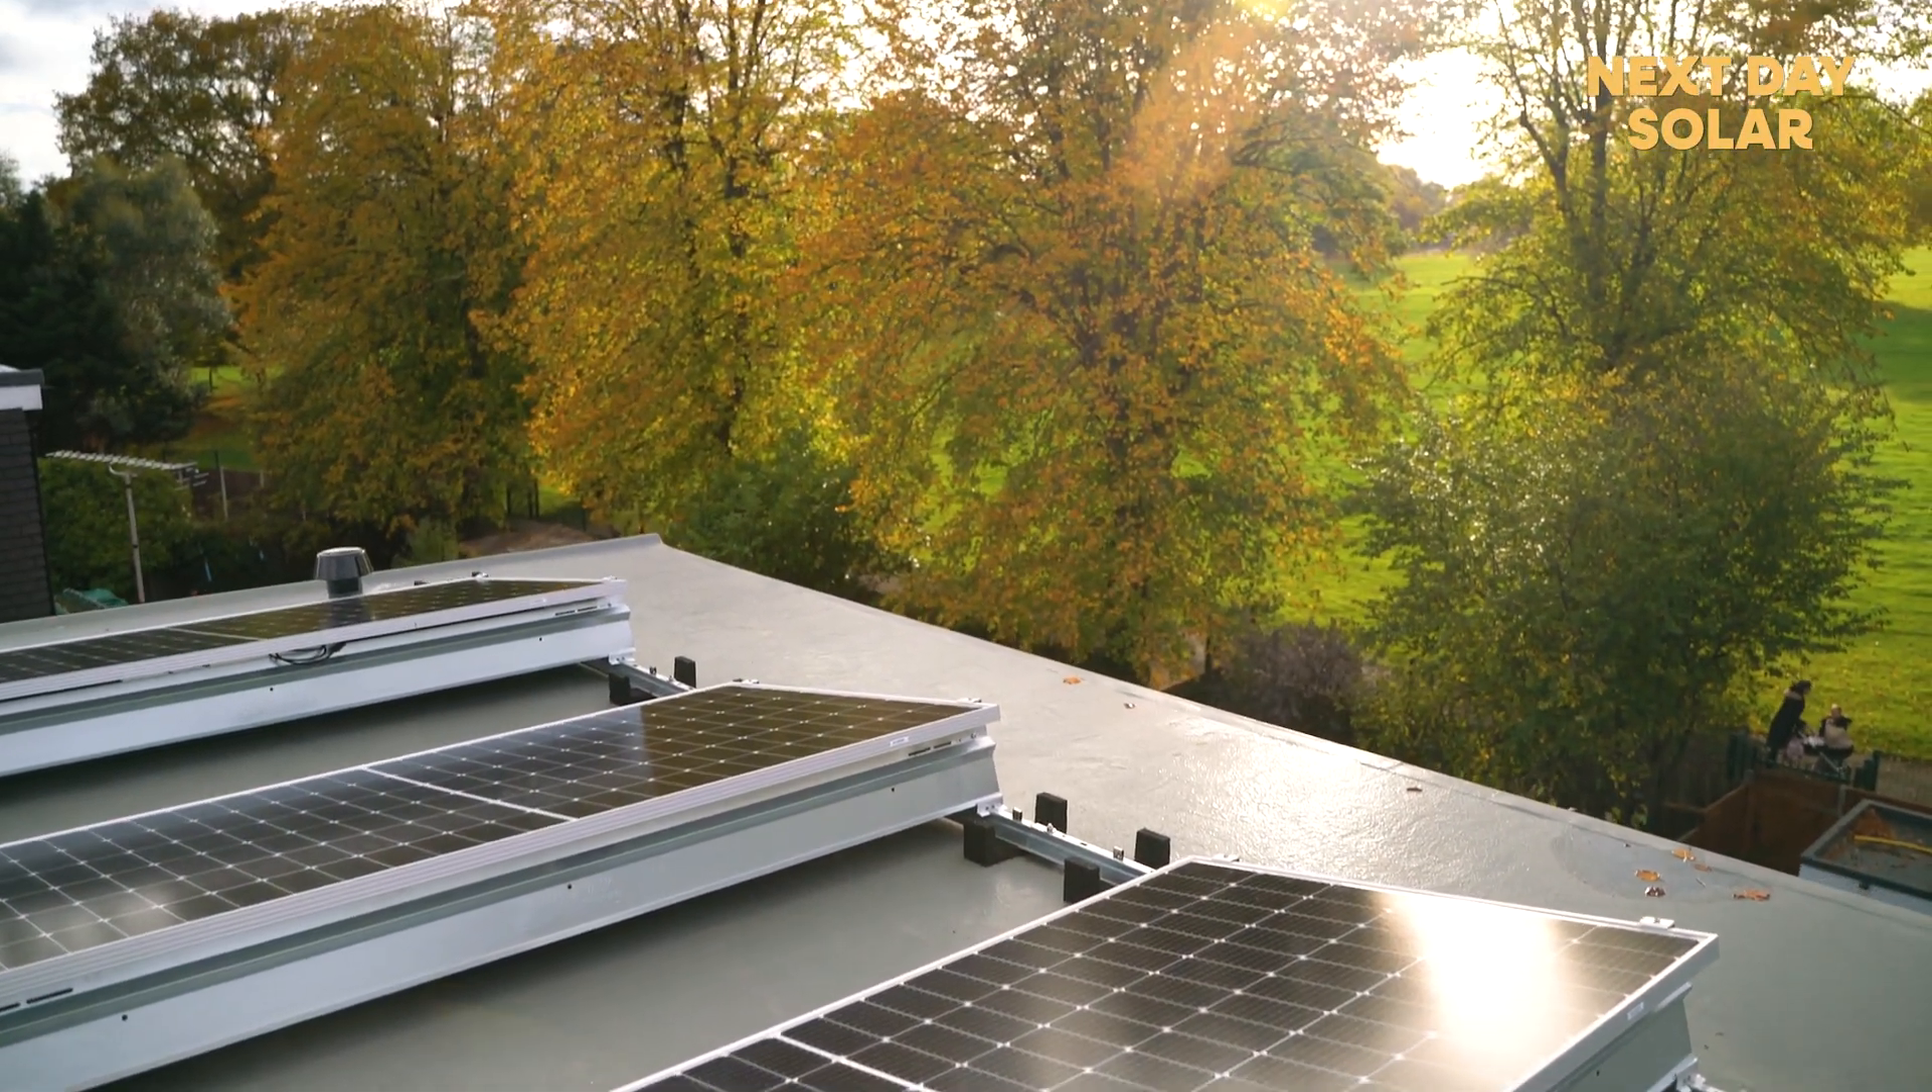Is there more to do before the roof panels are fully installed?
No.